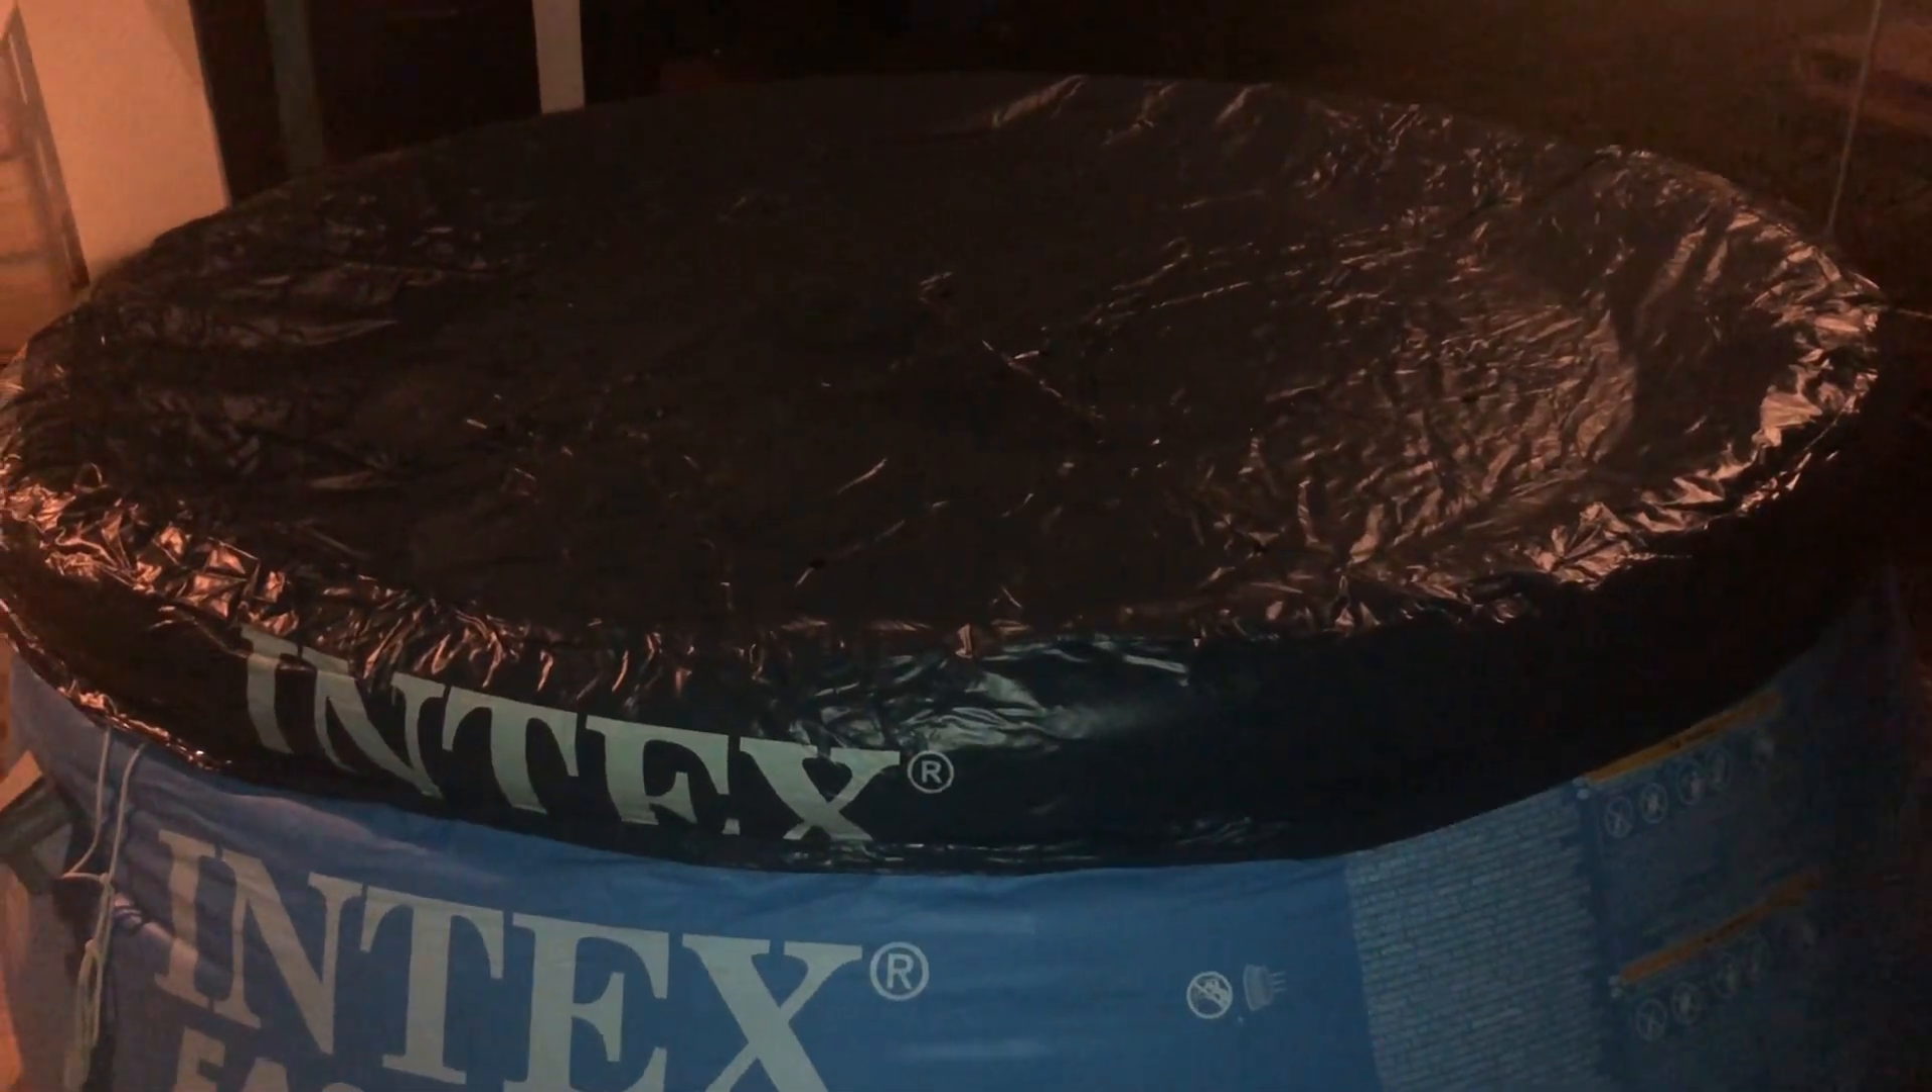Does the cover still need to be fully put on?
No.